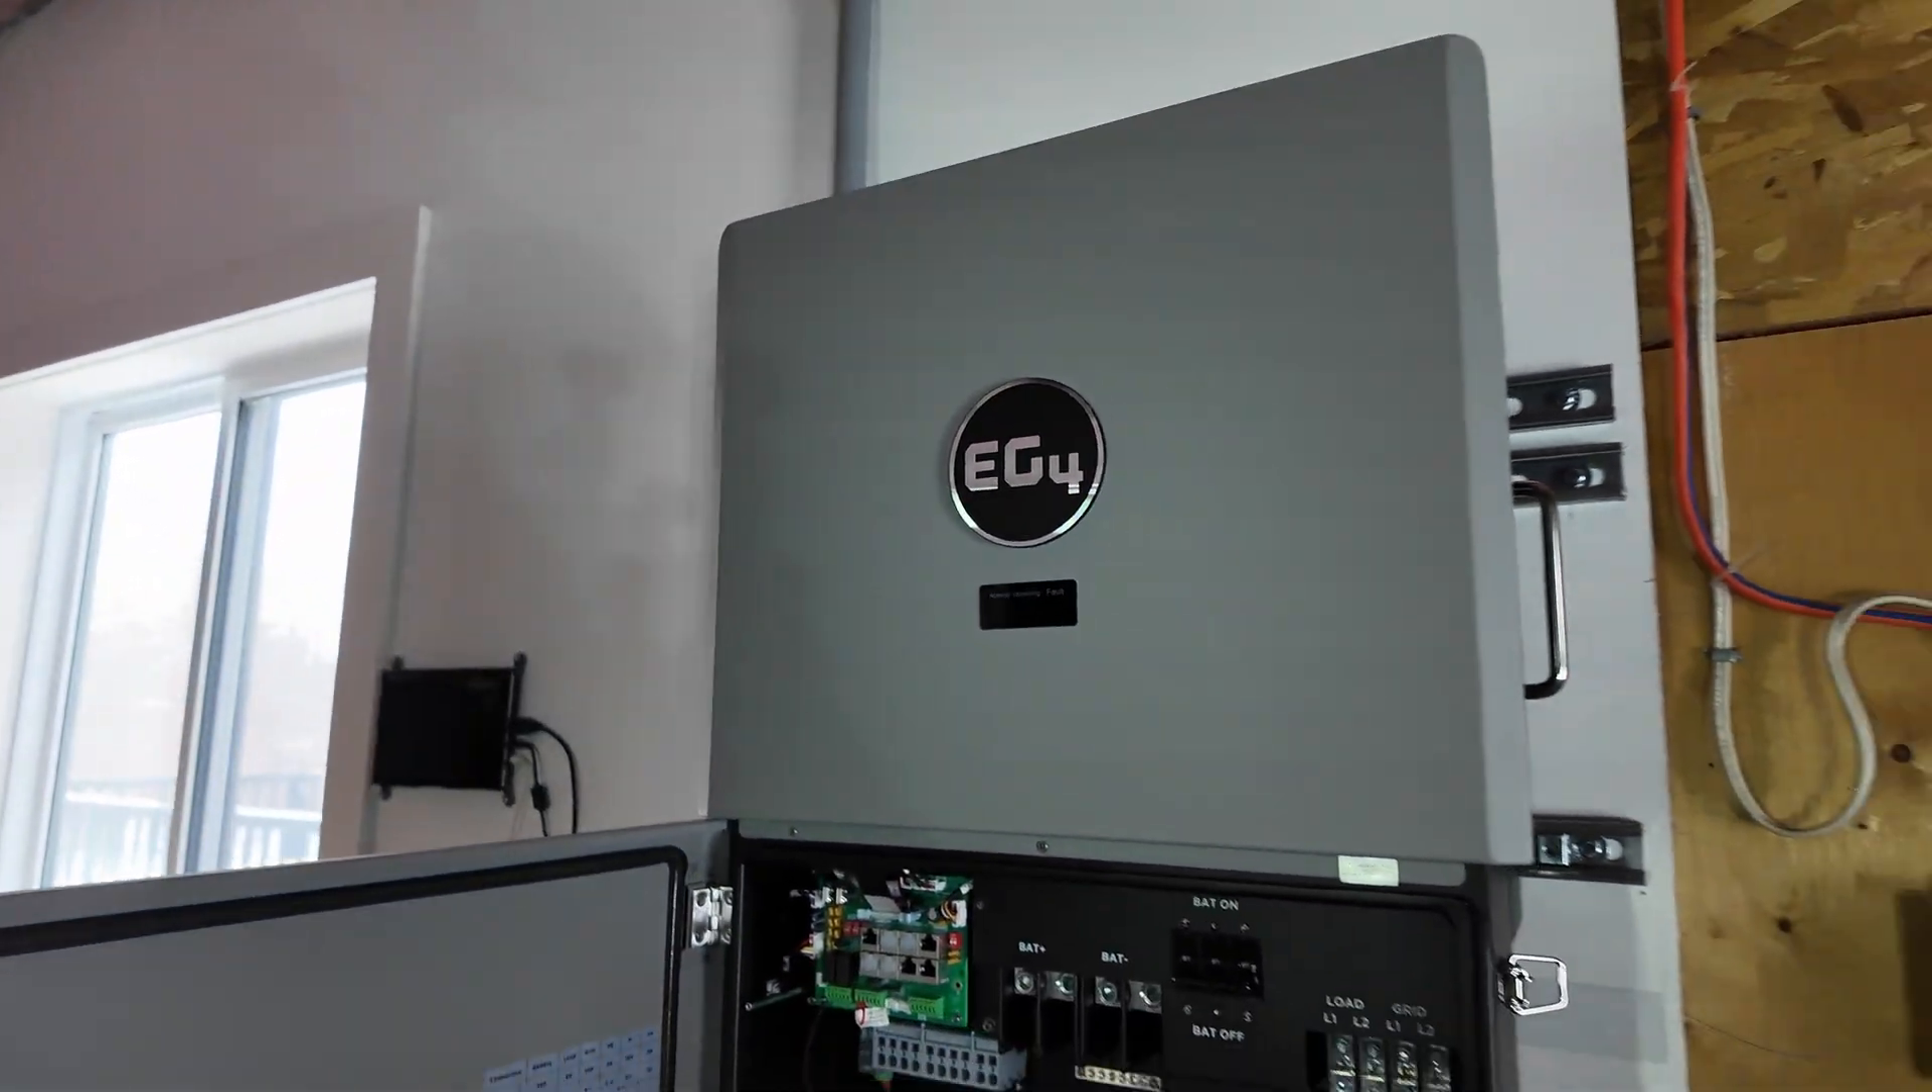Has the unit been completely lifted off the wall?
No.